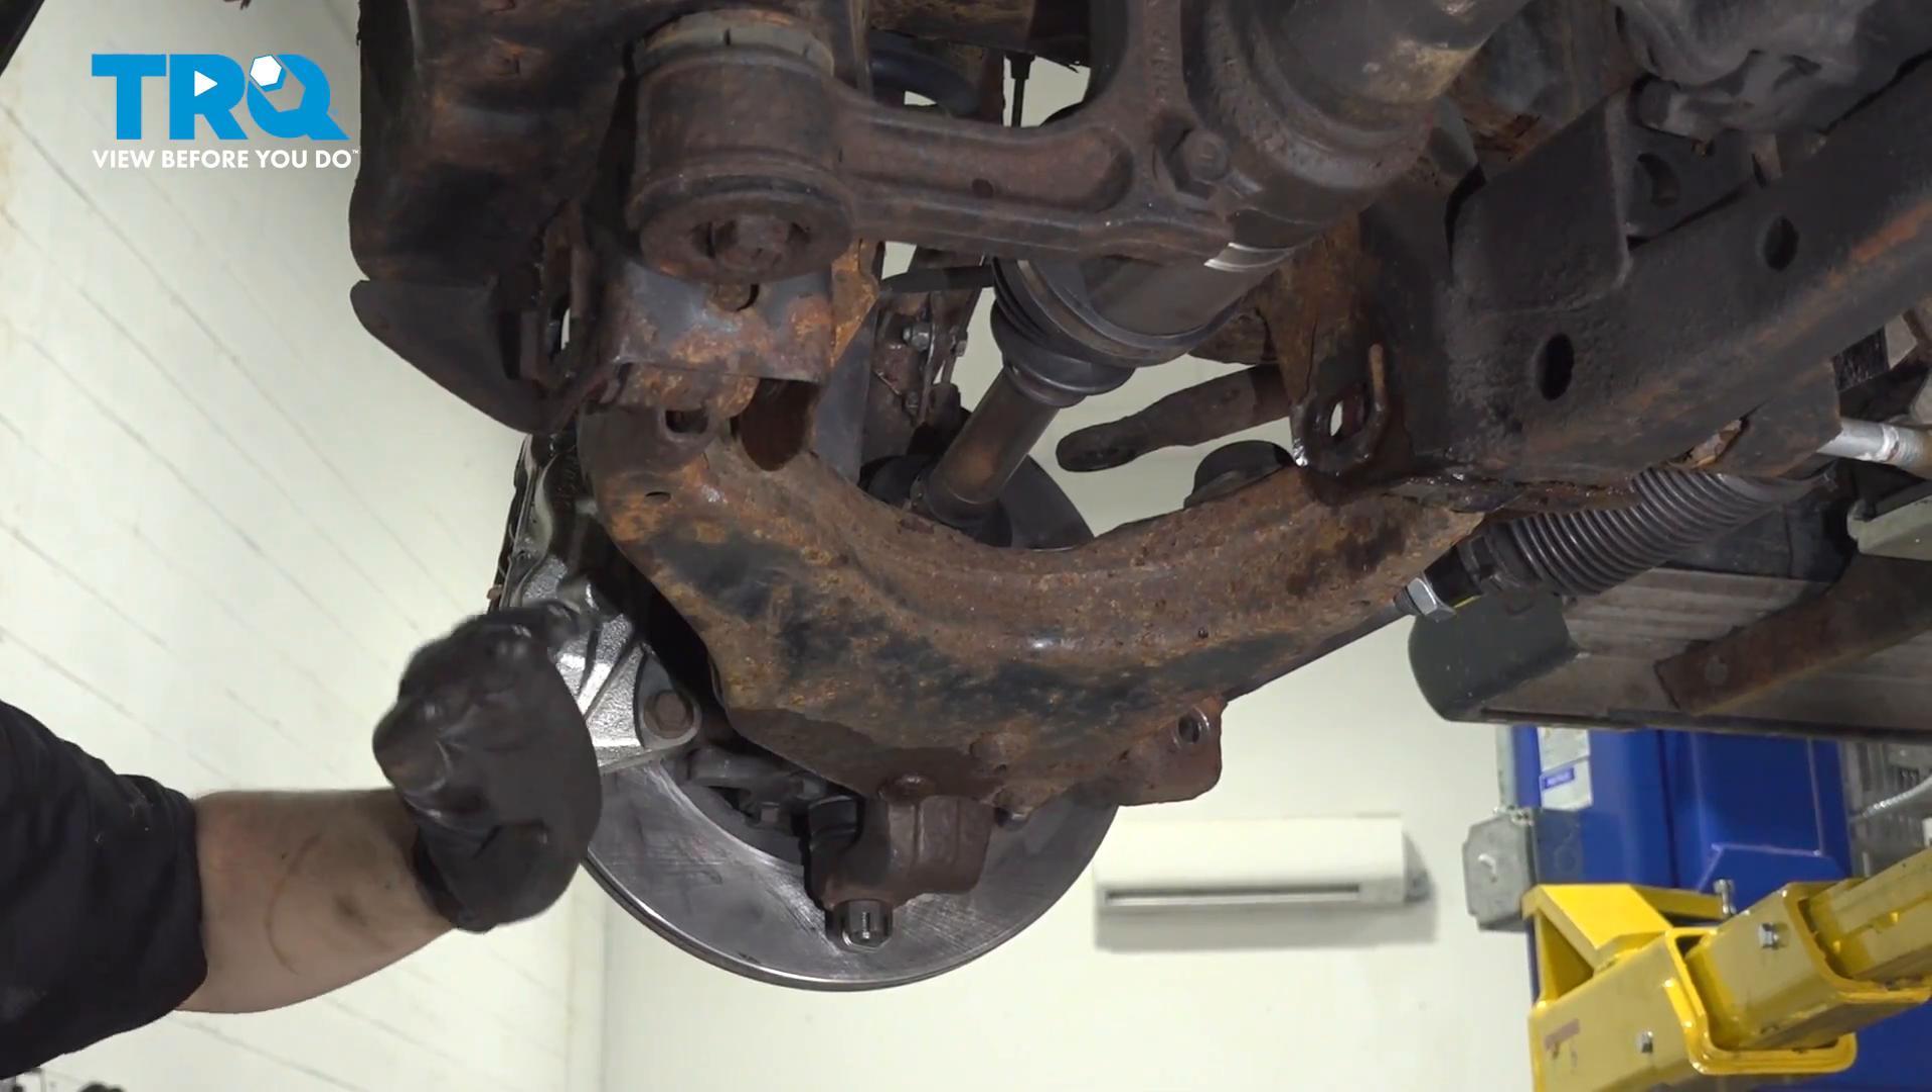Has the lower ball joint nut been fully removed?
No.